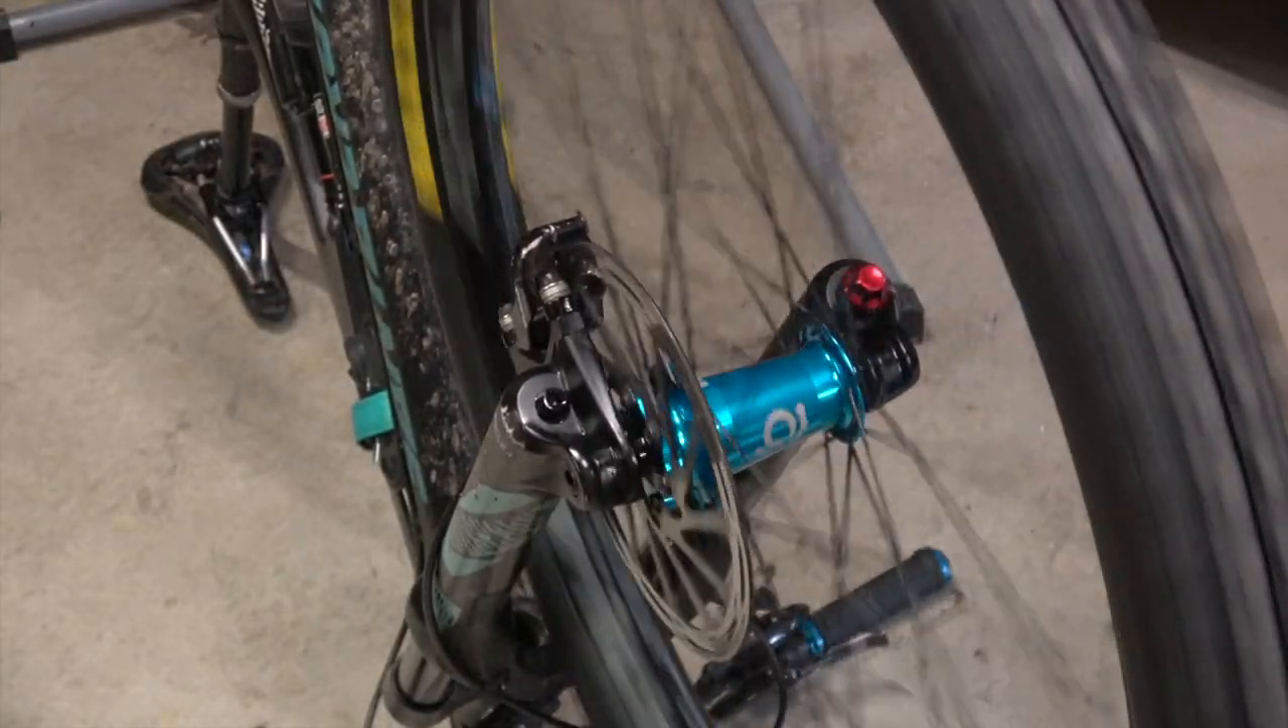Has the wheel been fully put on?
Yes.